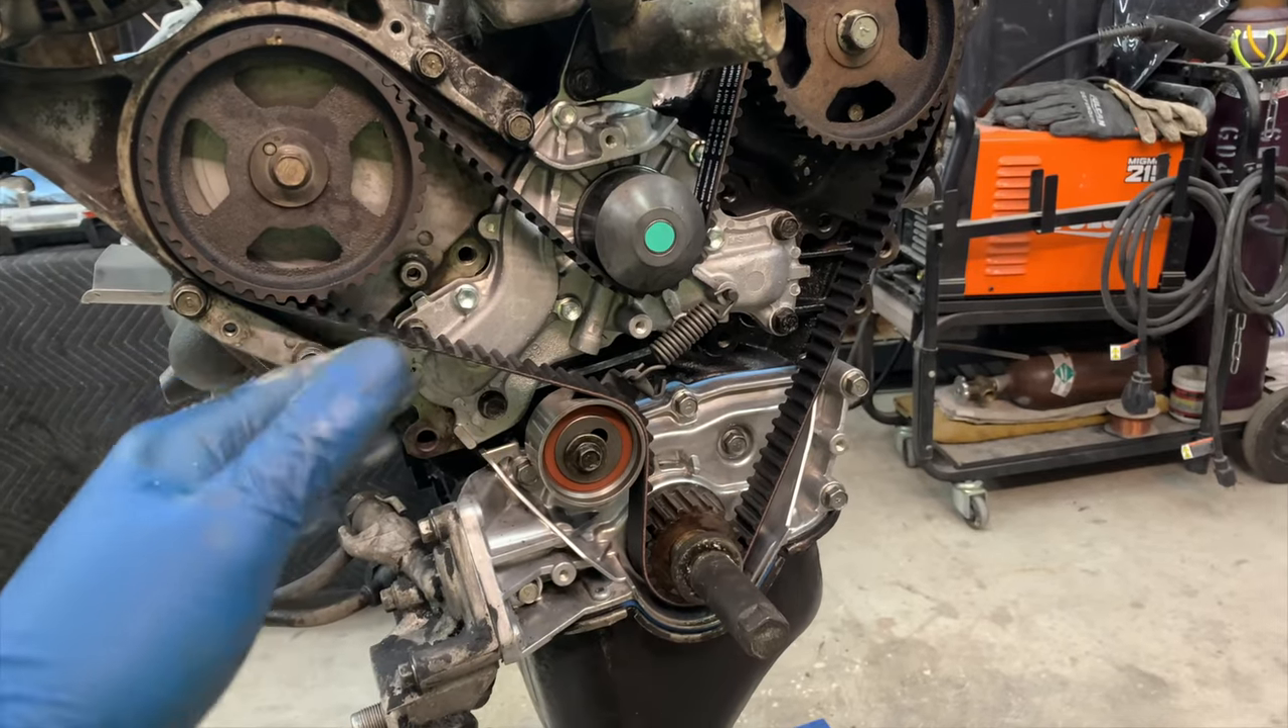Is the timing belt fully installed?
Yes.